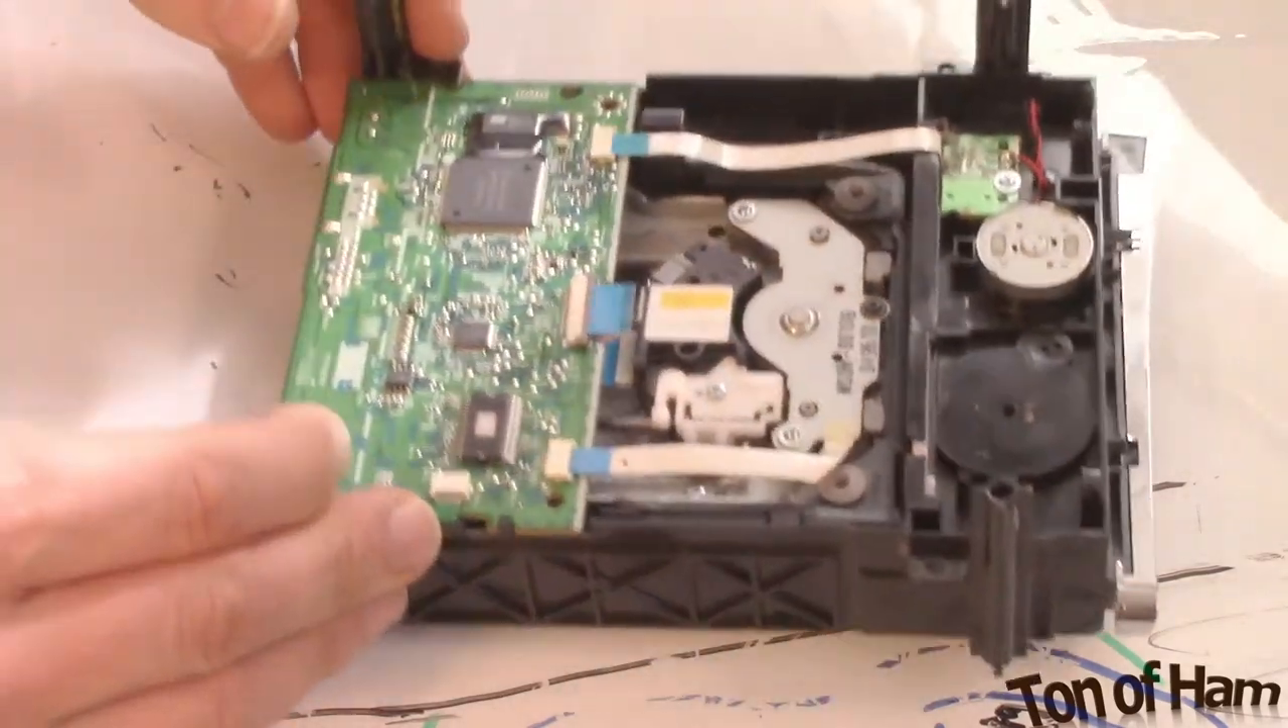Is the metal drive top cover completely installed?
No.